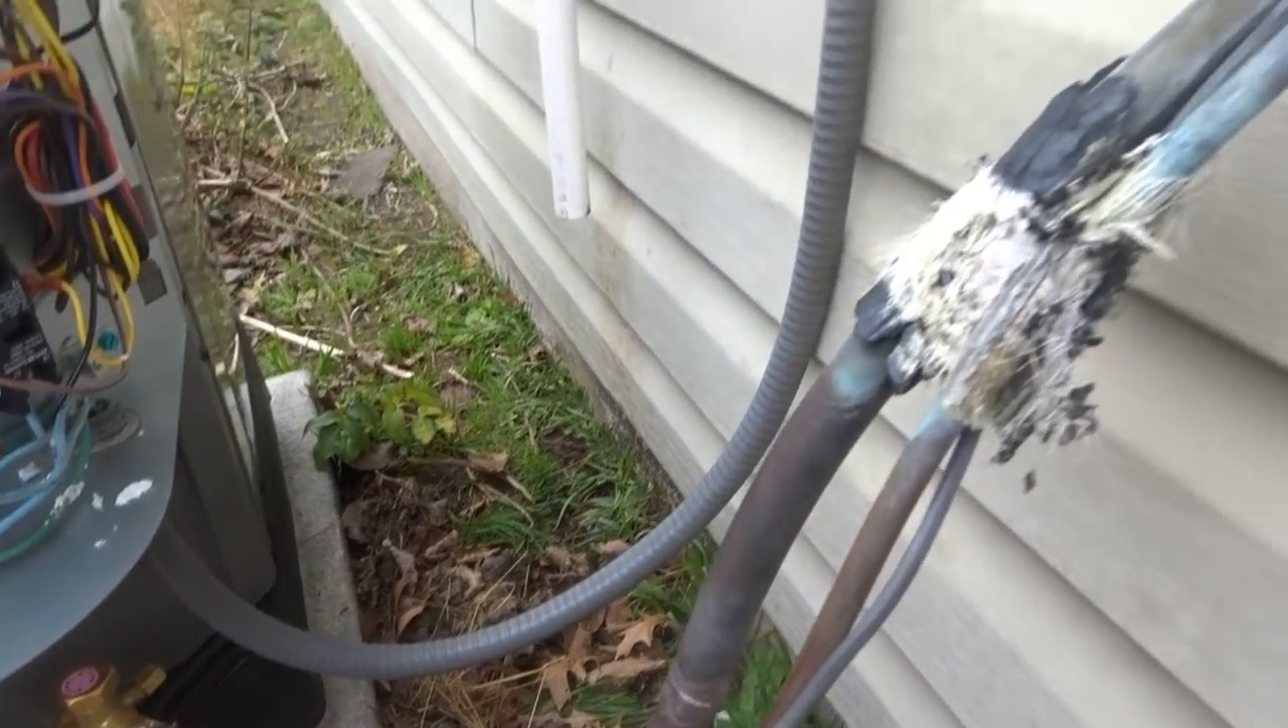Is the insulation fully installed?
No.